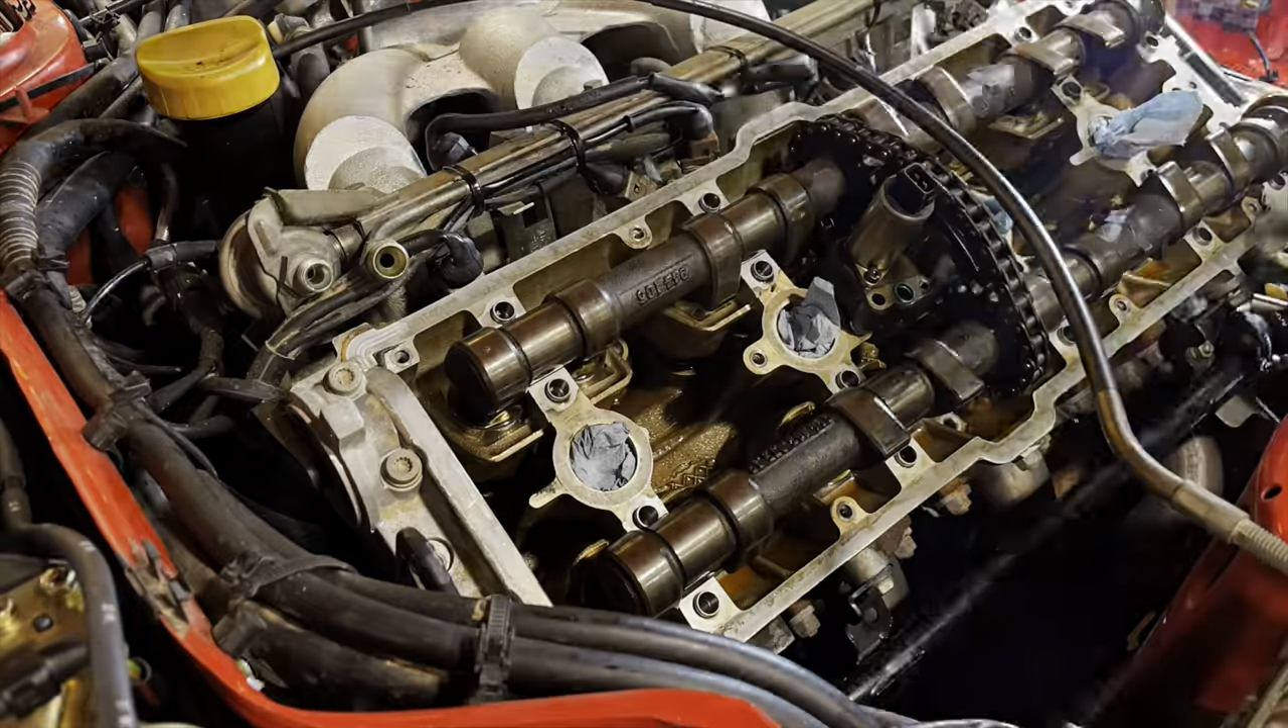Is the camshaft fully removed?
No.